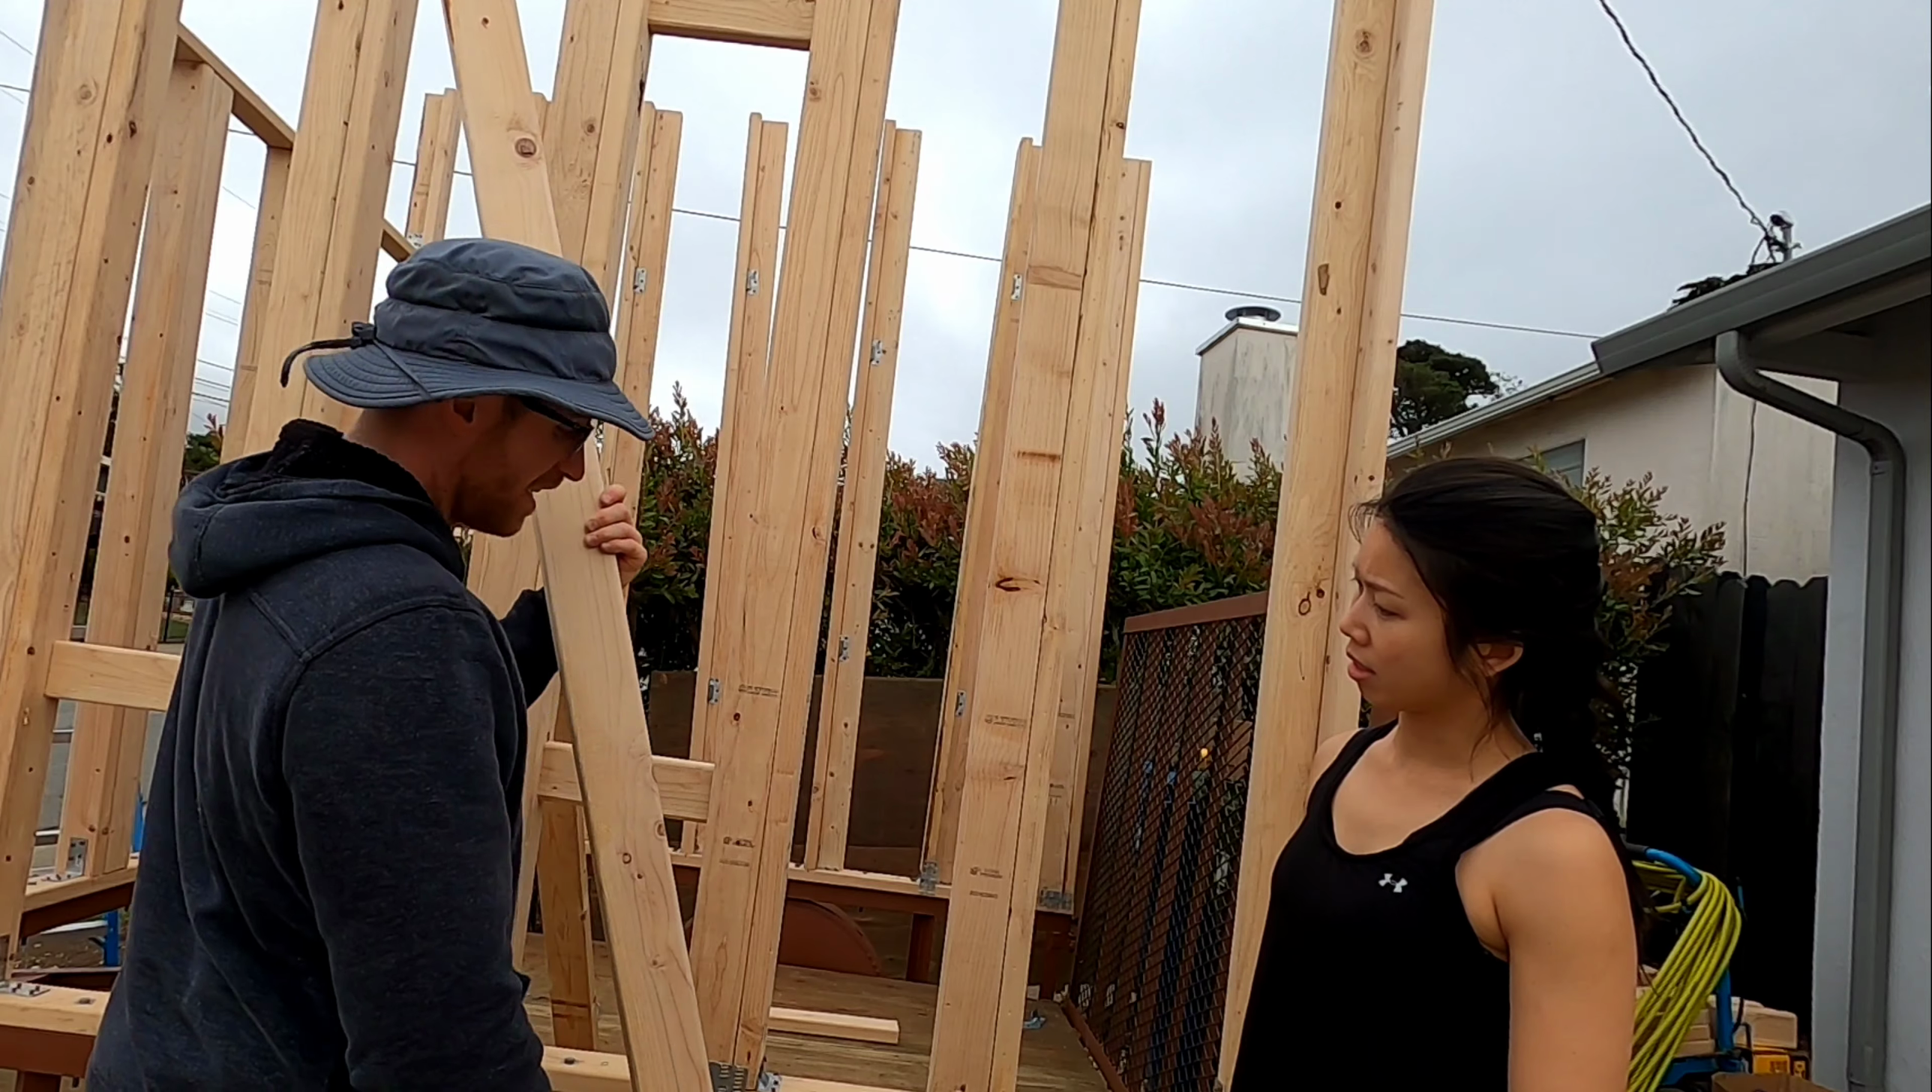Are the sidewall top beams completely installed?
No.